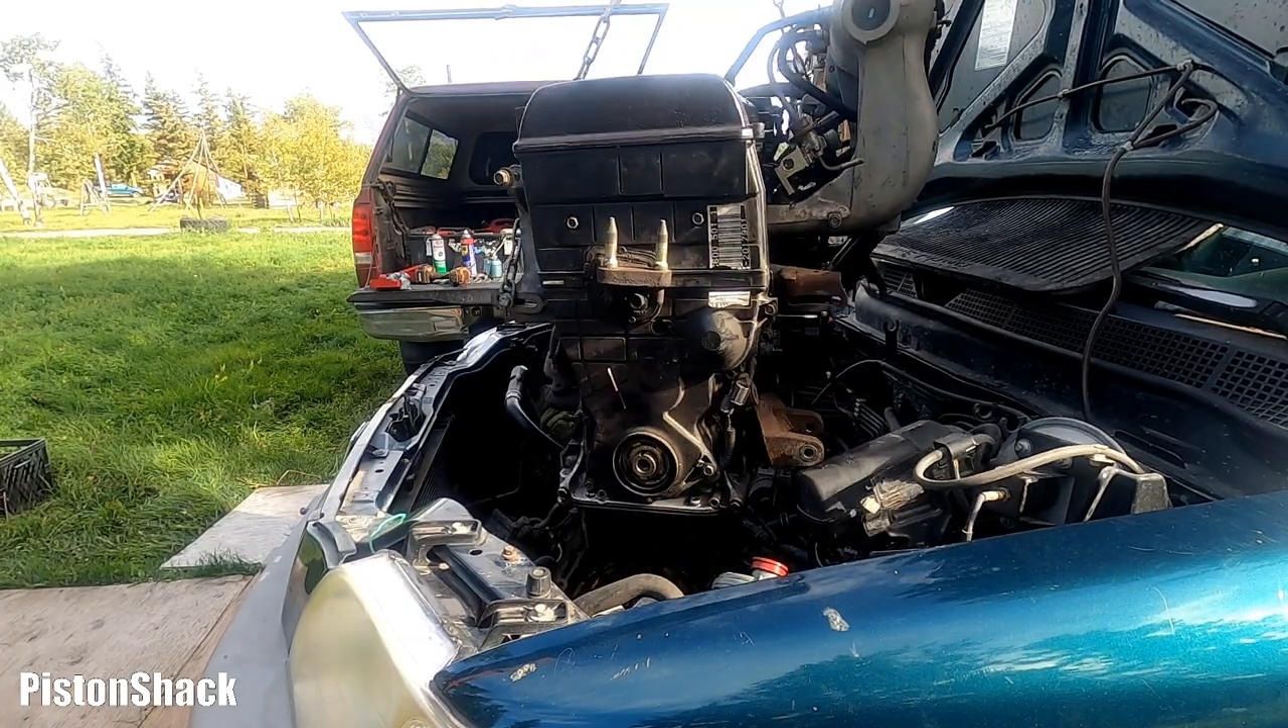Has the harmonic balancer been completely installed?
No.